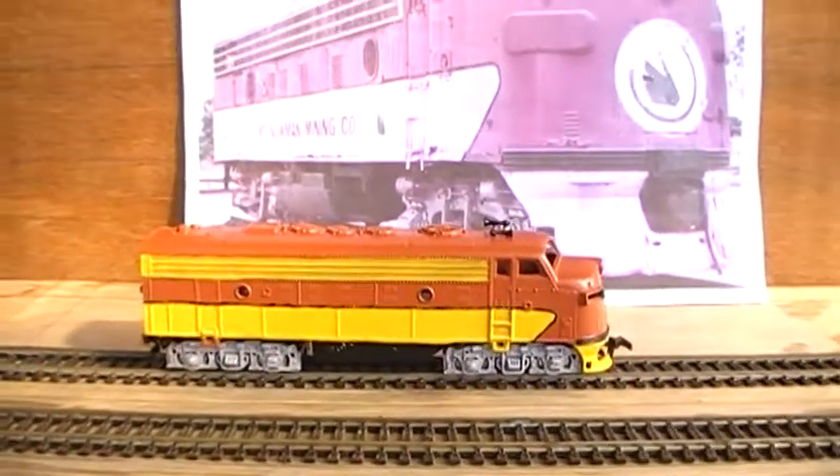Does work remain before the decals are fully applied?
Yes.